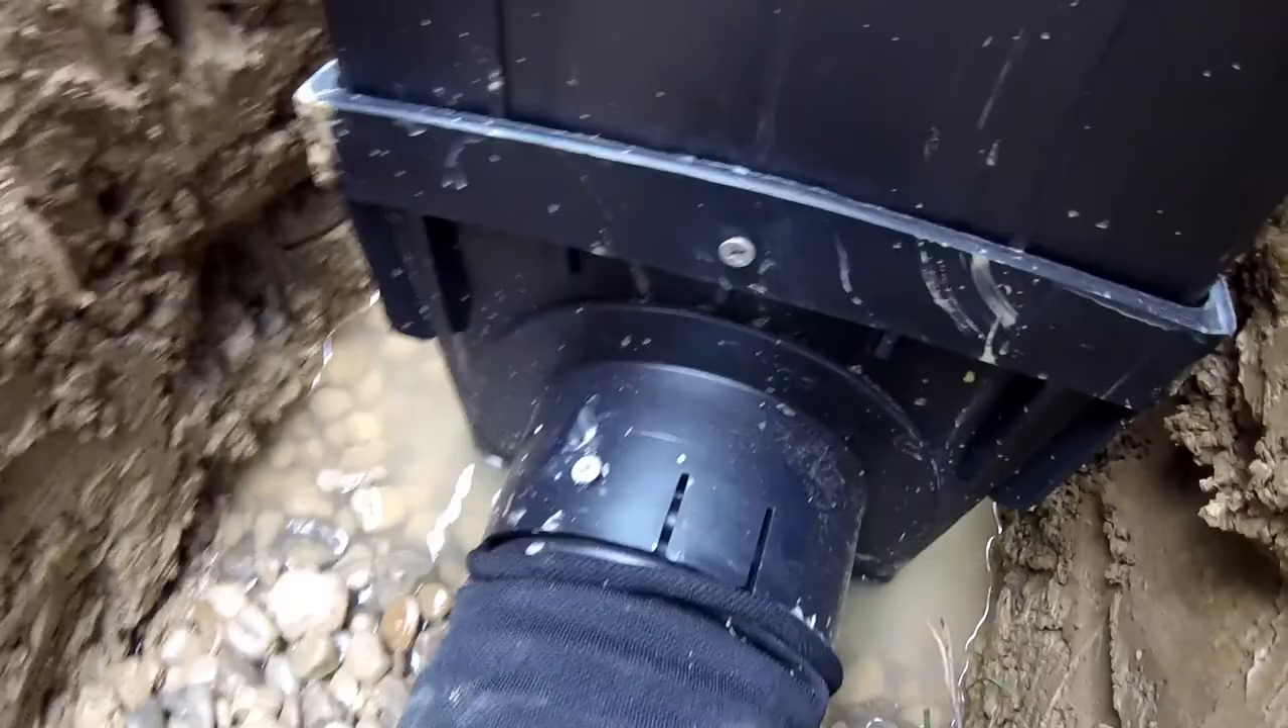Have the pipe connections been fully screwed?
Yes.